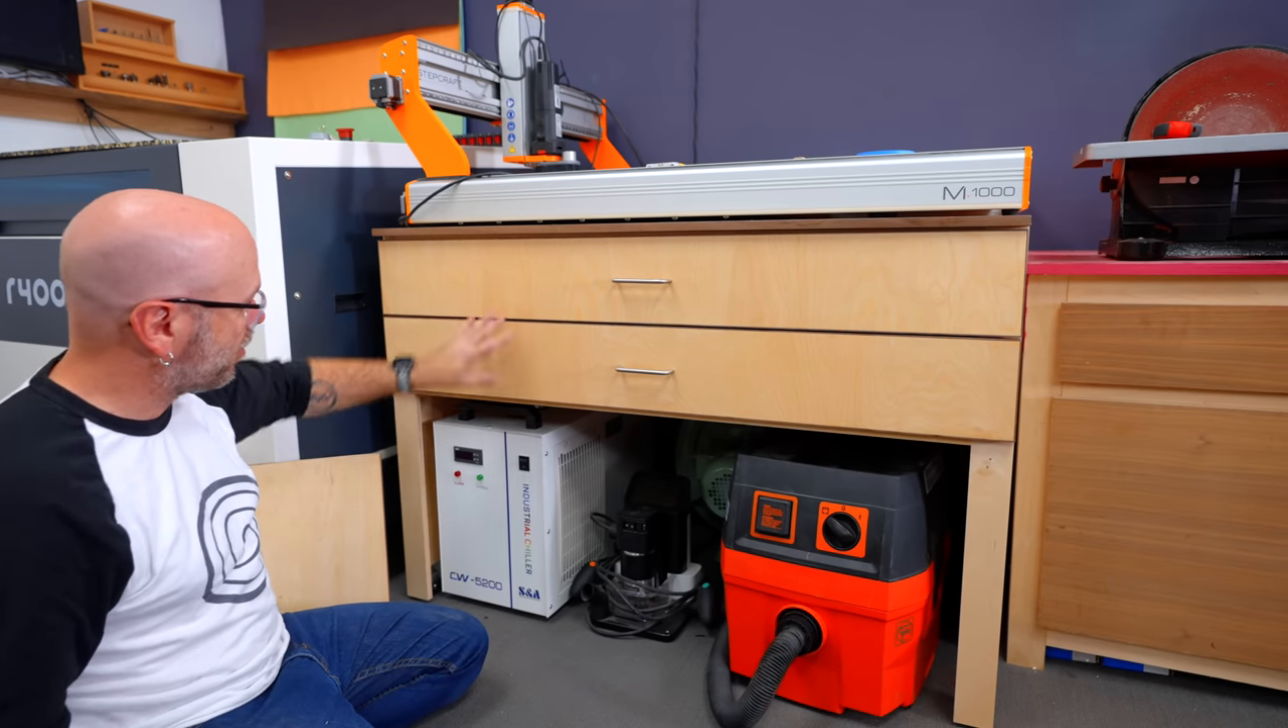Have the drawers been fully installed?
Yes.